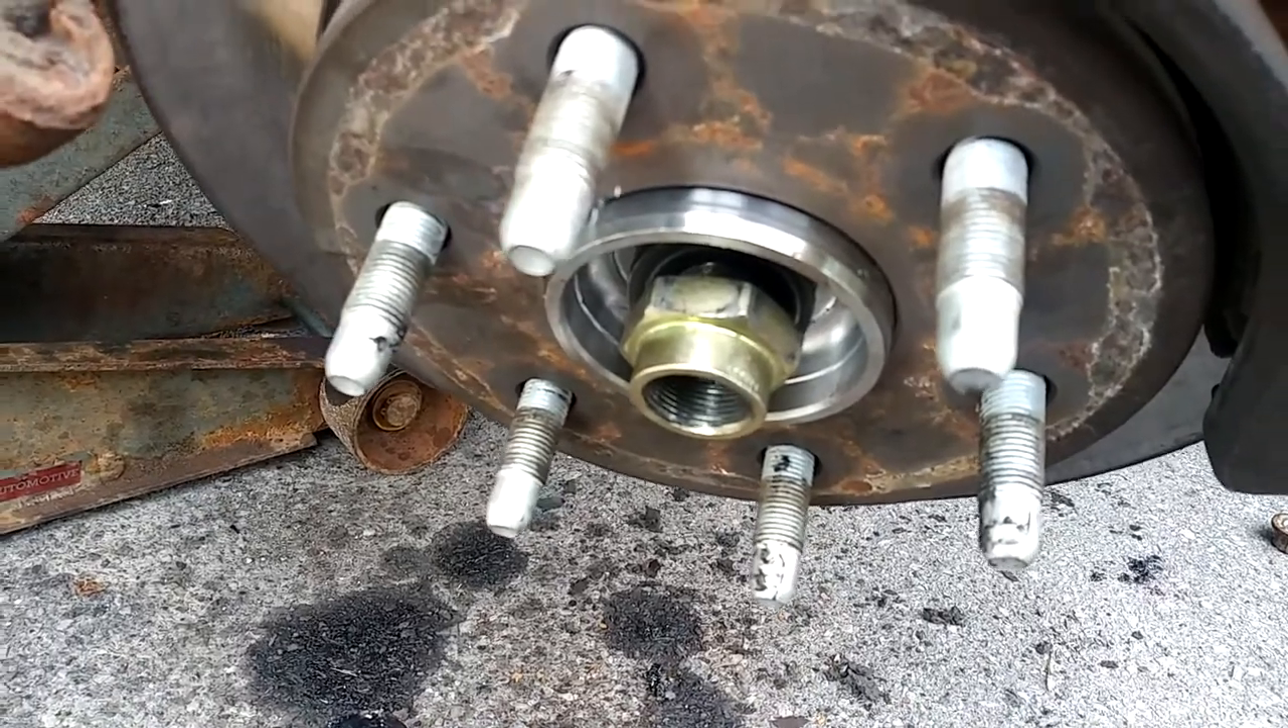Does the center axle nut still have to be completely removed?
Yes.